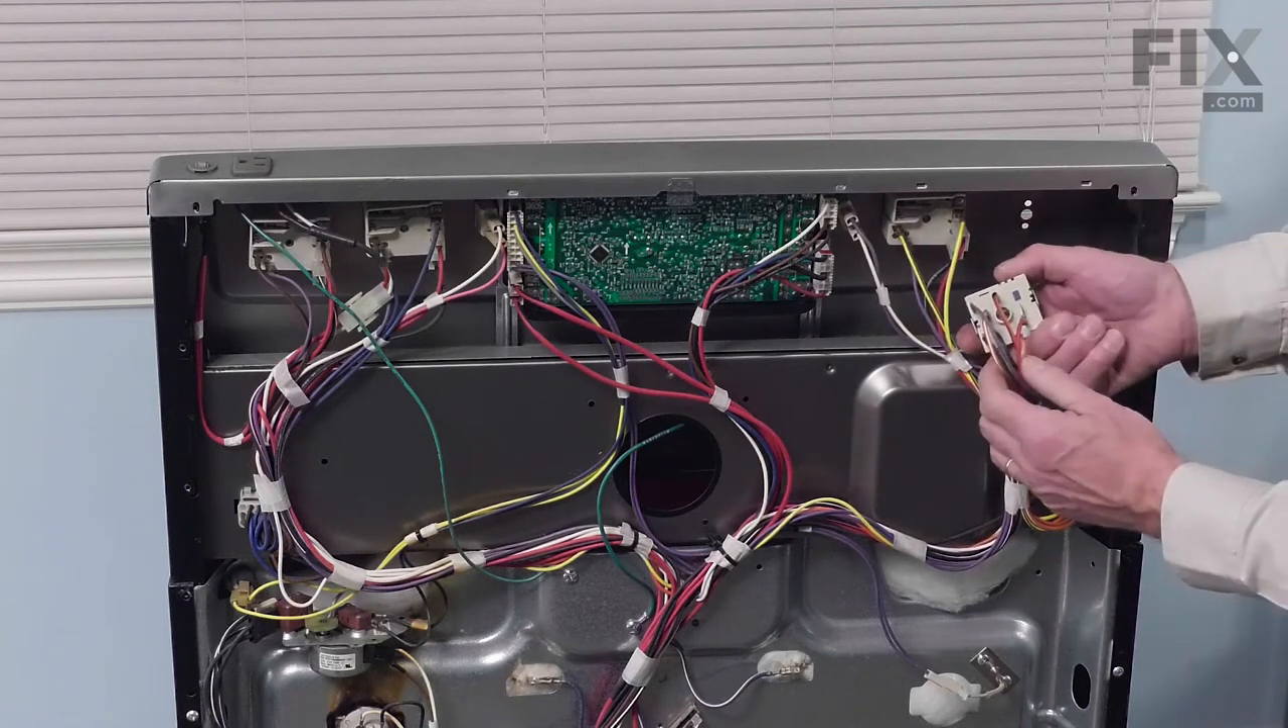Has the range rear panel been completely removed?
Yes.